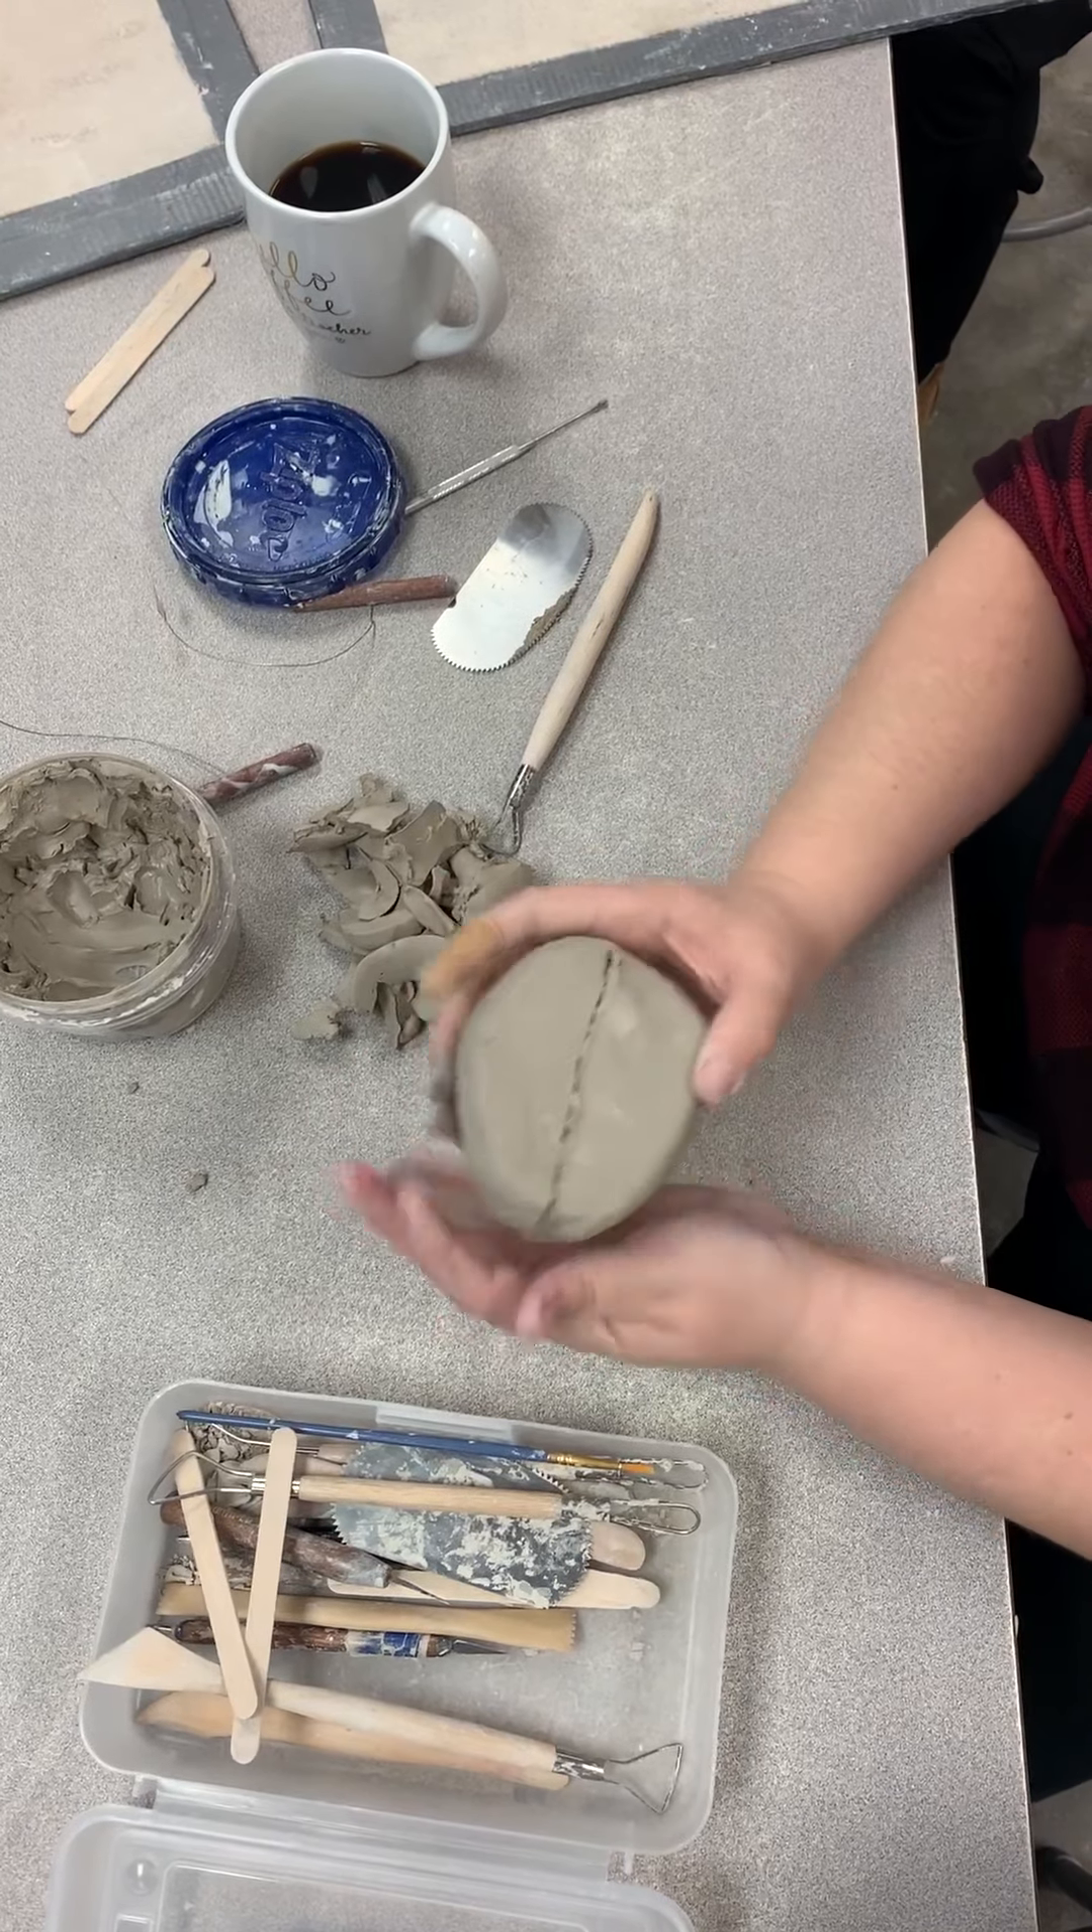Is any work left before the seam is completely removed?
Yes.